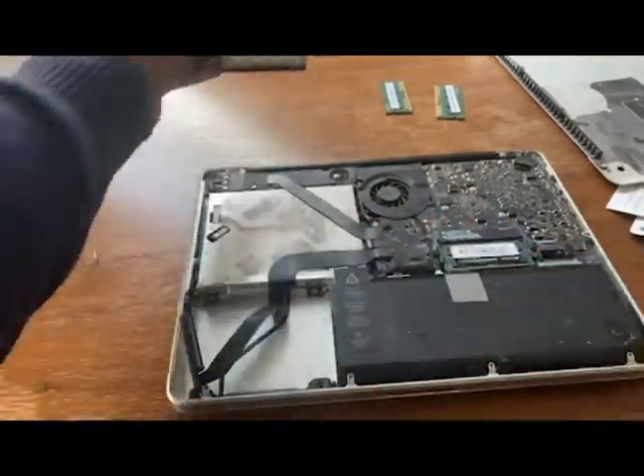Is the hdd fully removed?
Yes.